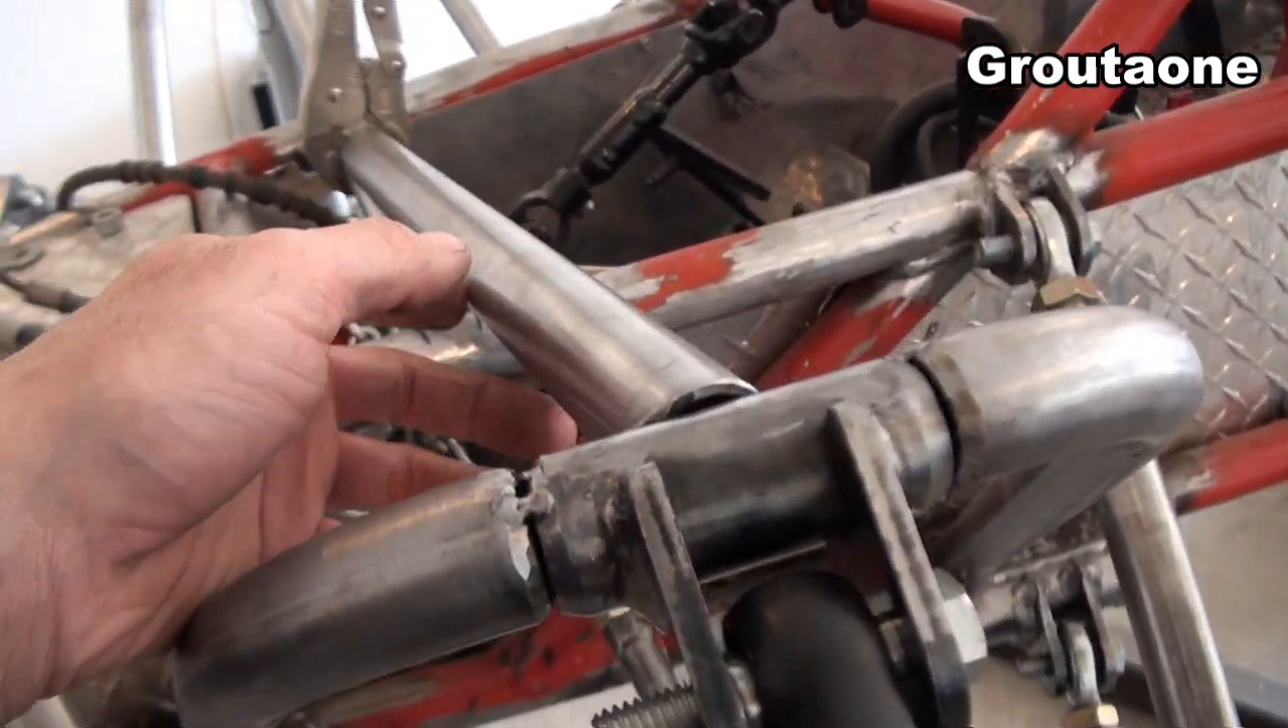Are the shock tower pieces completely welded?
No.